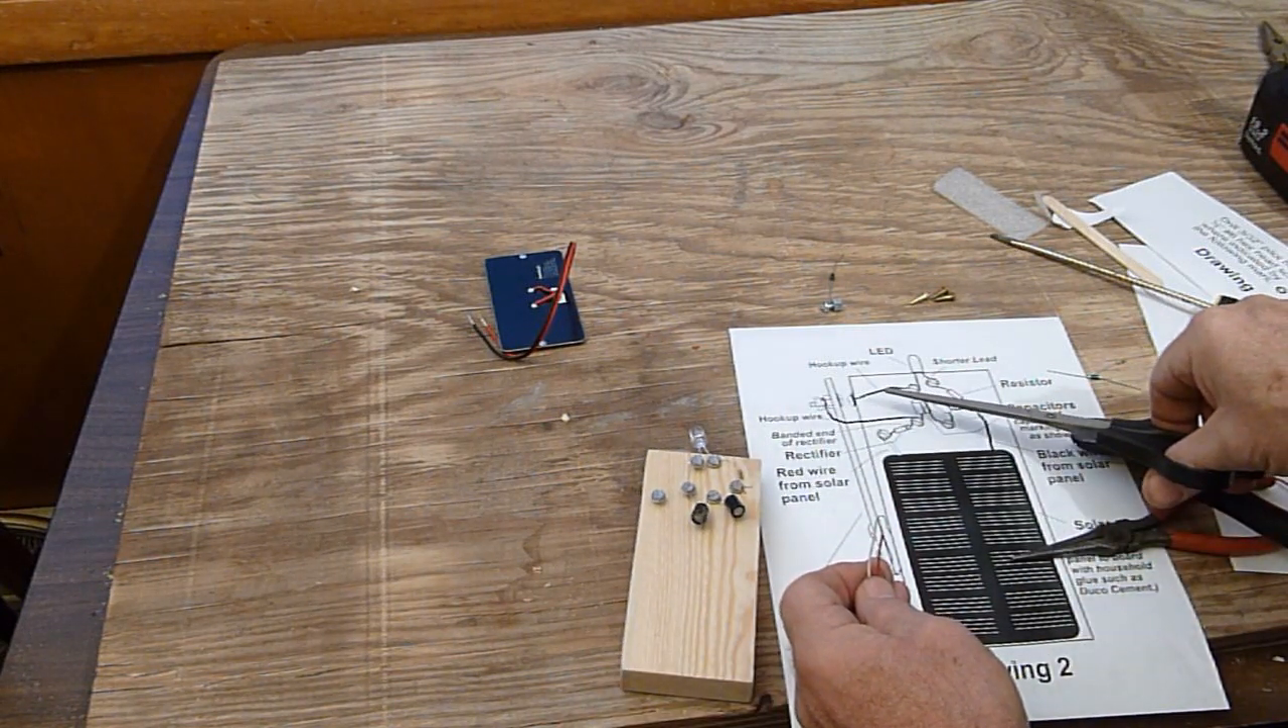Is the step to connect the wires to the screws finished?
No.